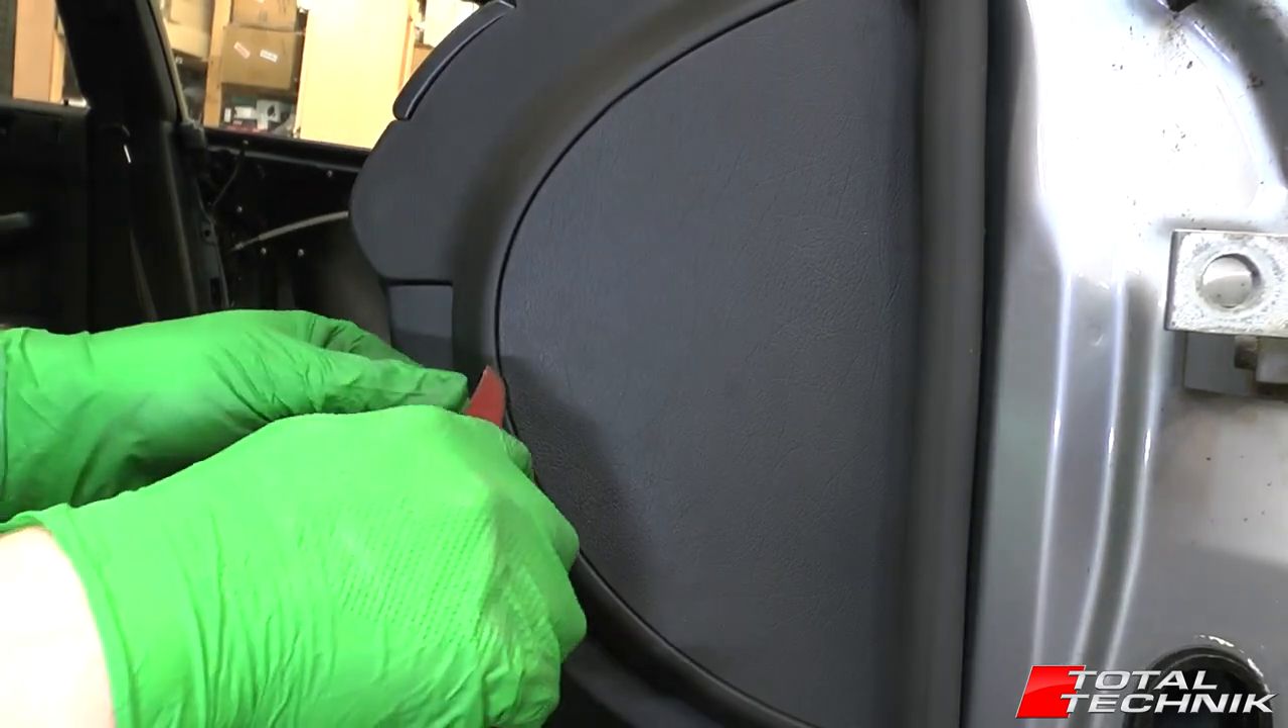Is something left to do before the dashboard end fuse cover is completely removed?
Yes.